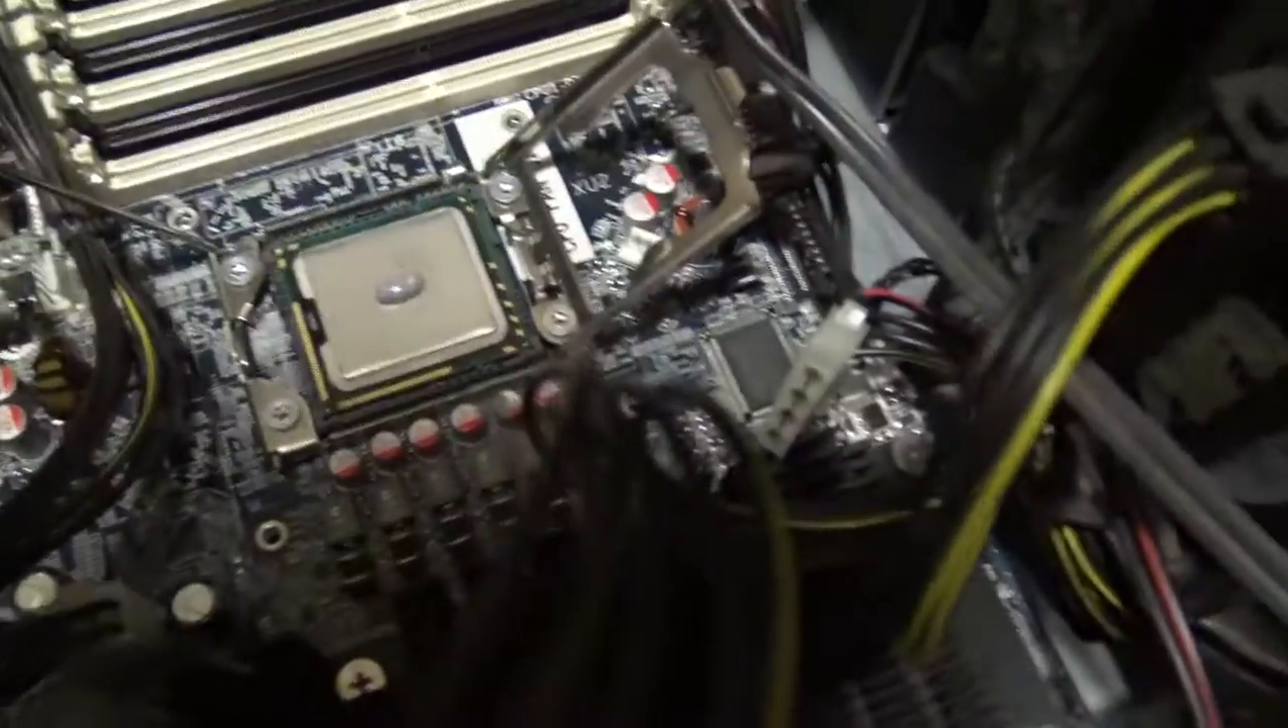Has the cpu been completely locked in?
No.